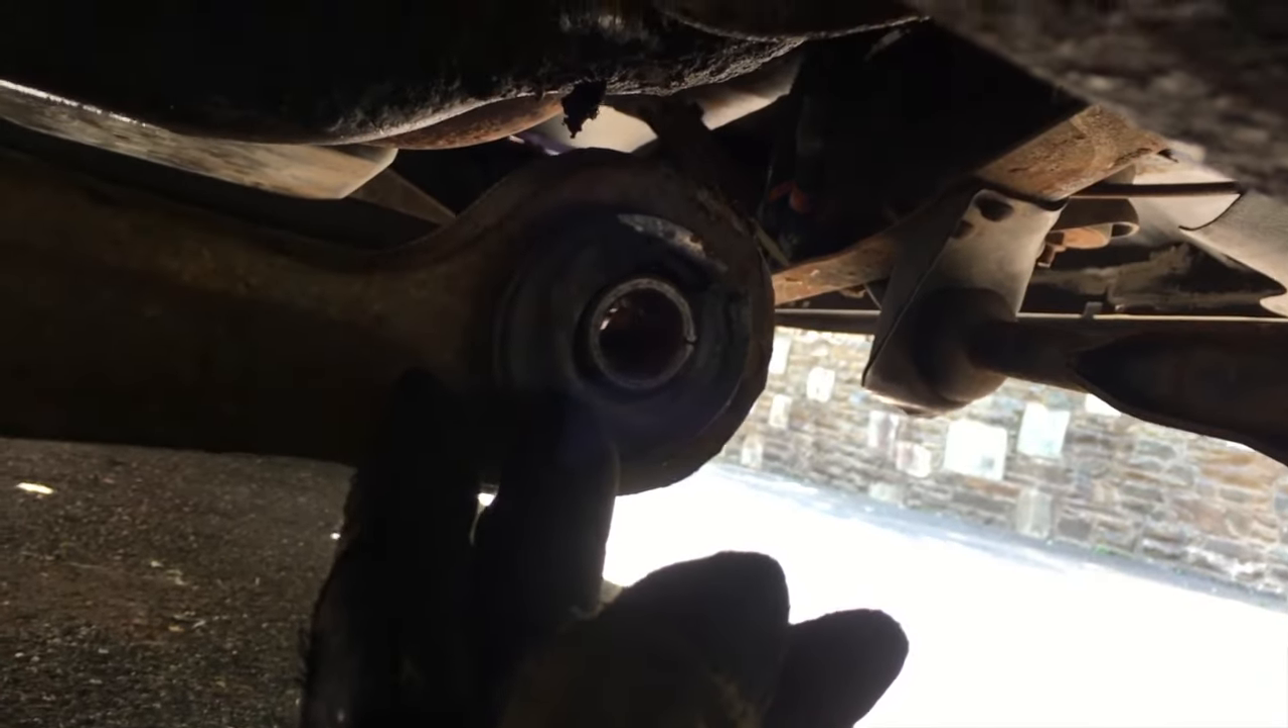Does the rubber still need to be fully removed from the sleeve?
Yes.